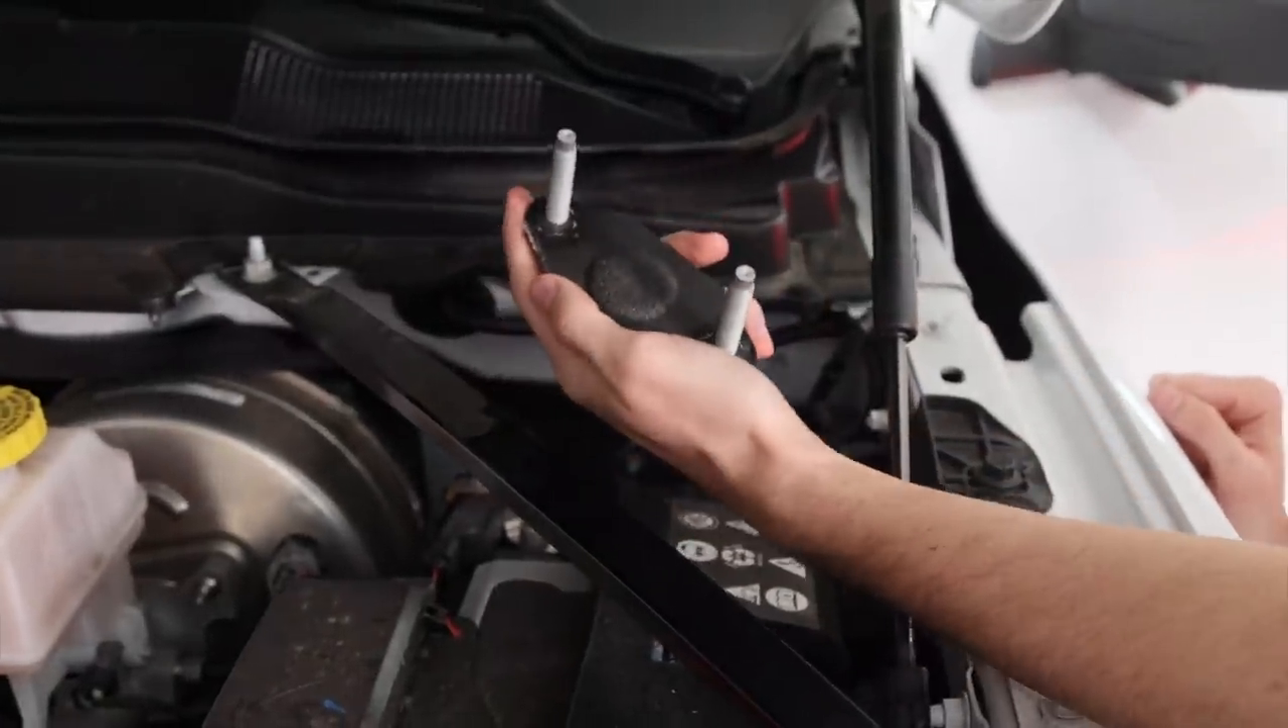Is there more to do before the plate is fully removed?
No.